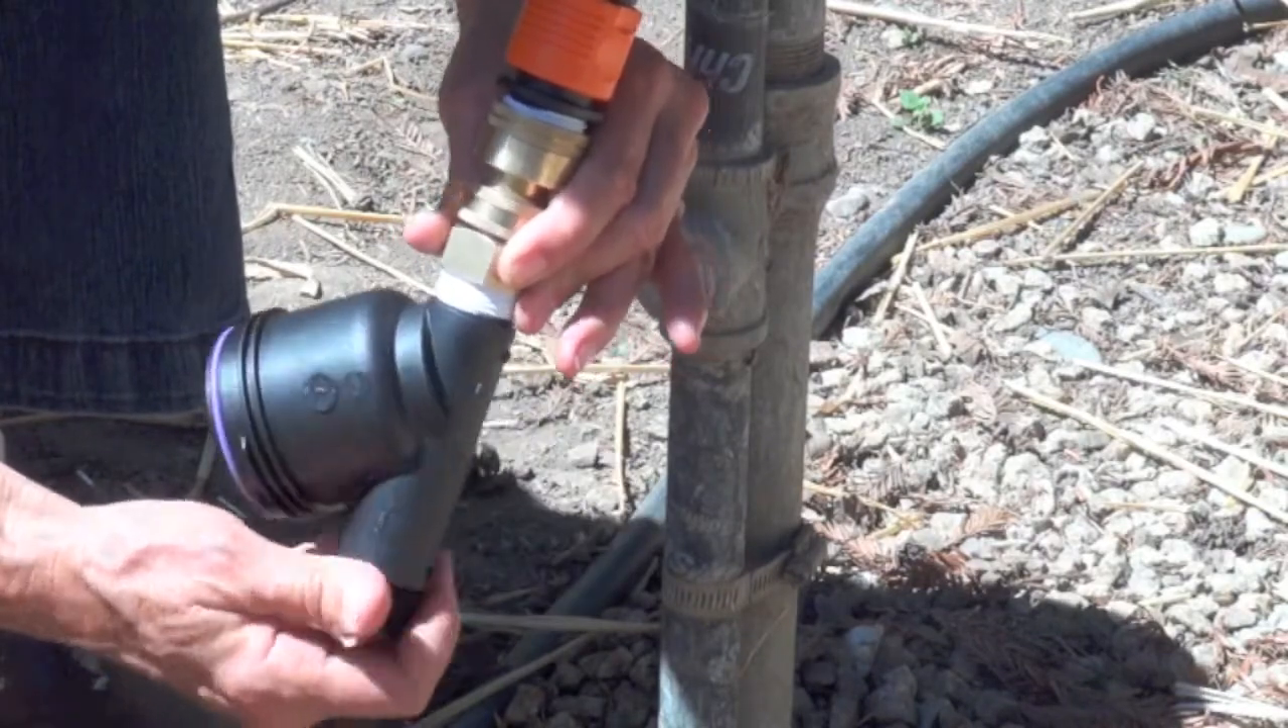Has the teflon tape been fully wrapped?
Yes.